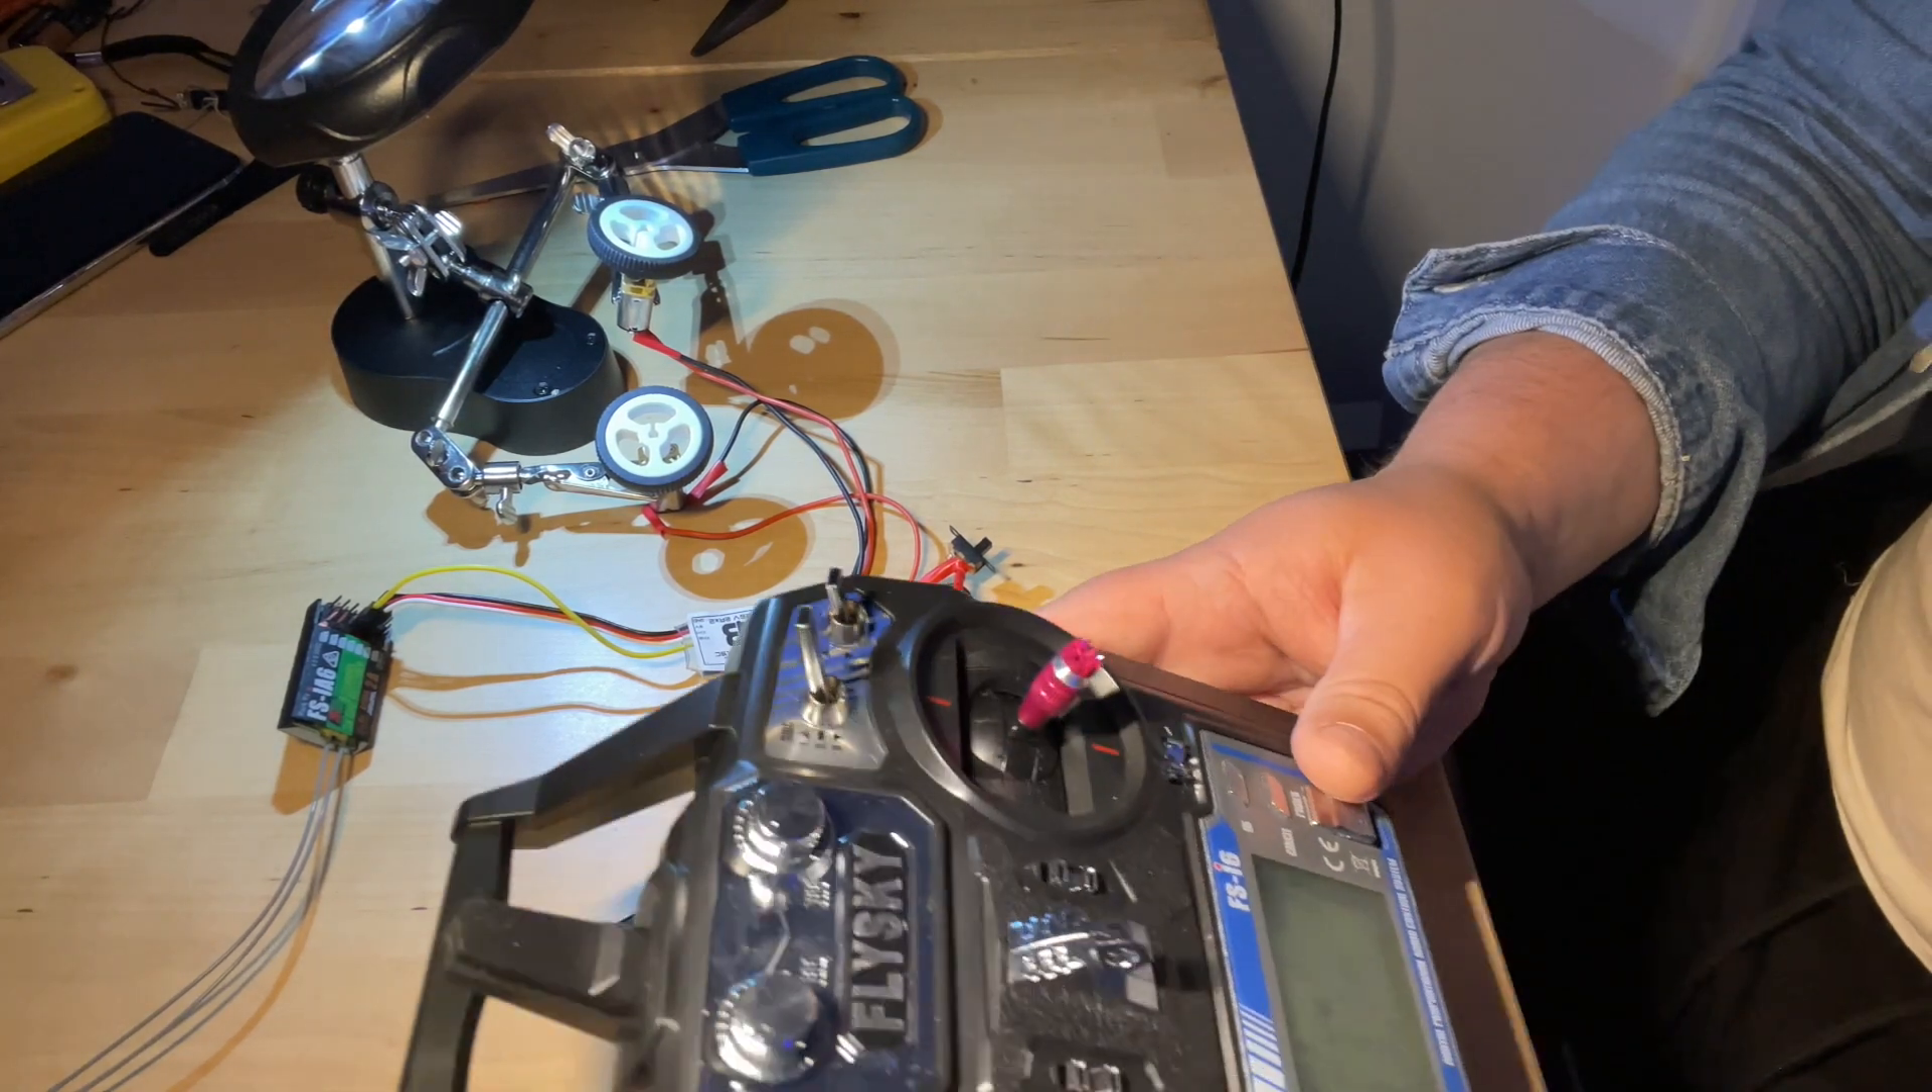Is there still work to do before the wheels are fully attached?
No.